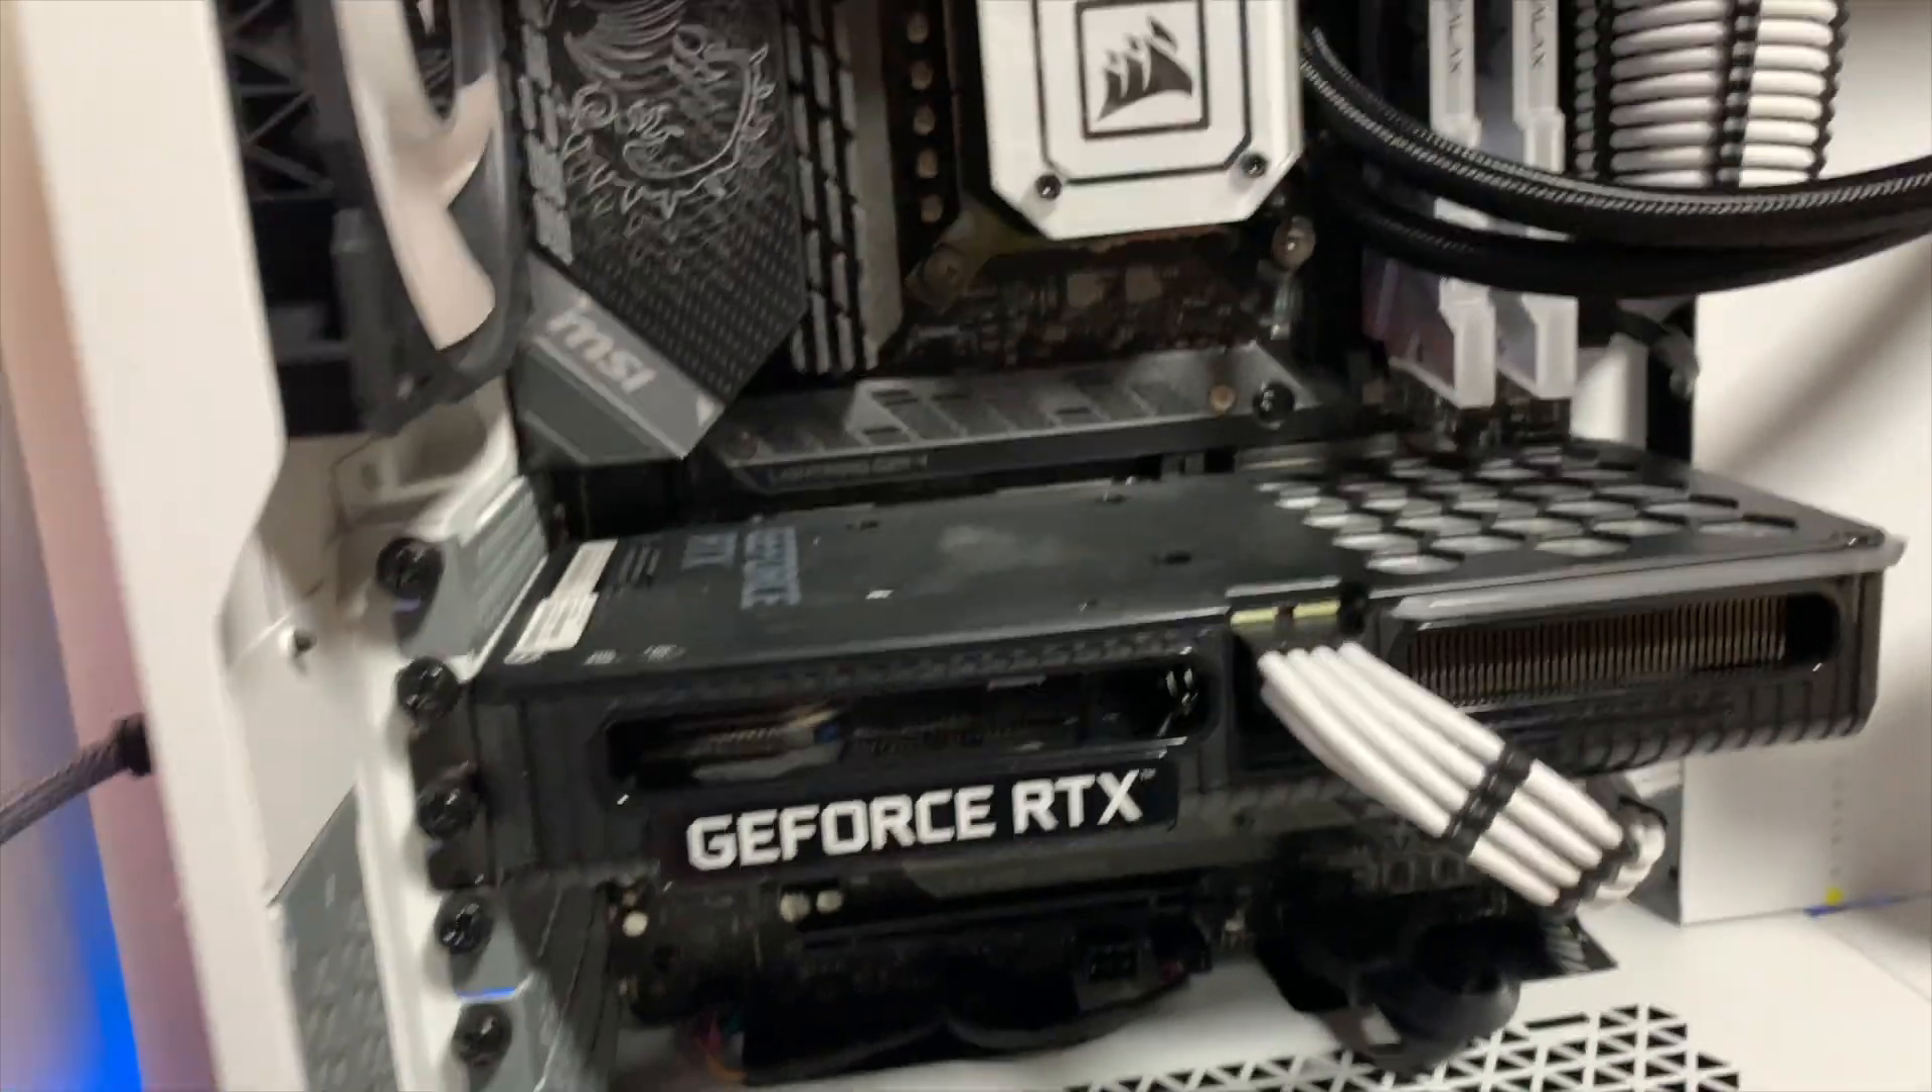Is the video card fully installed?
Yes.